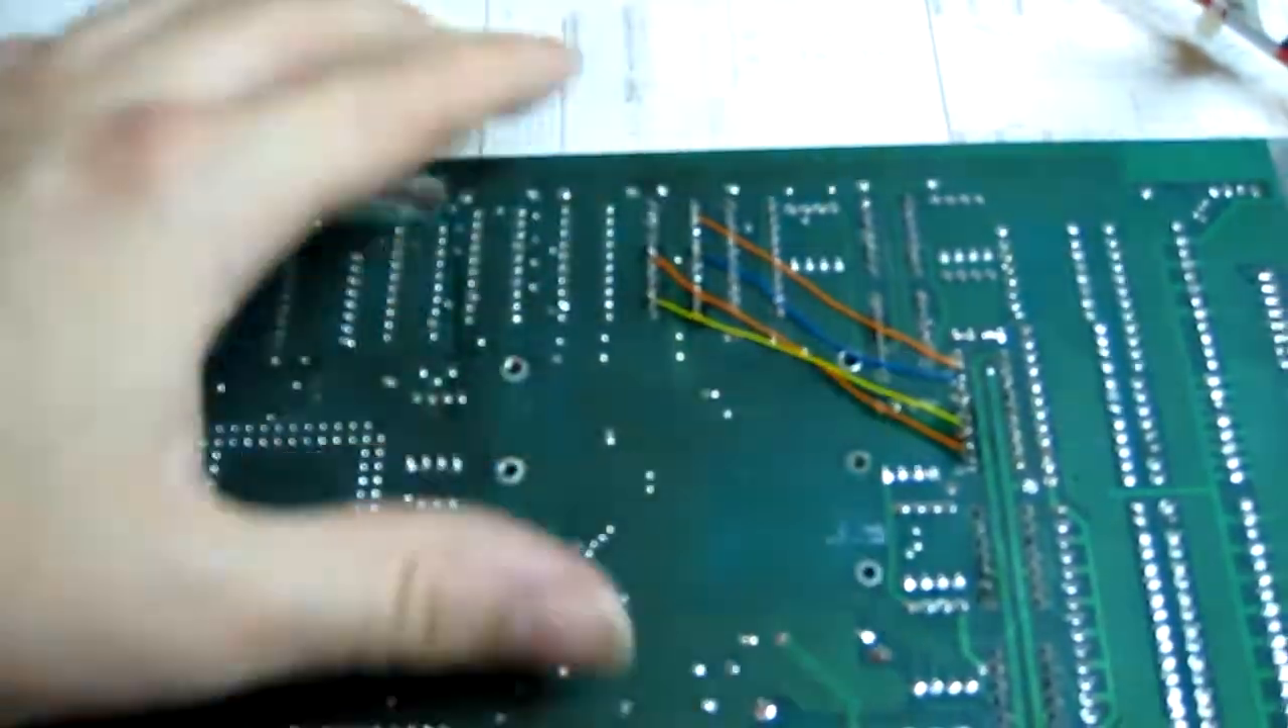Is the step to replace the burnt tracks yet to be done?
No.